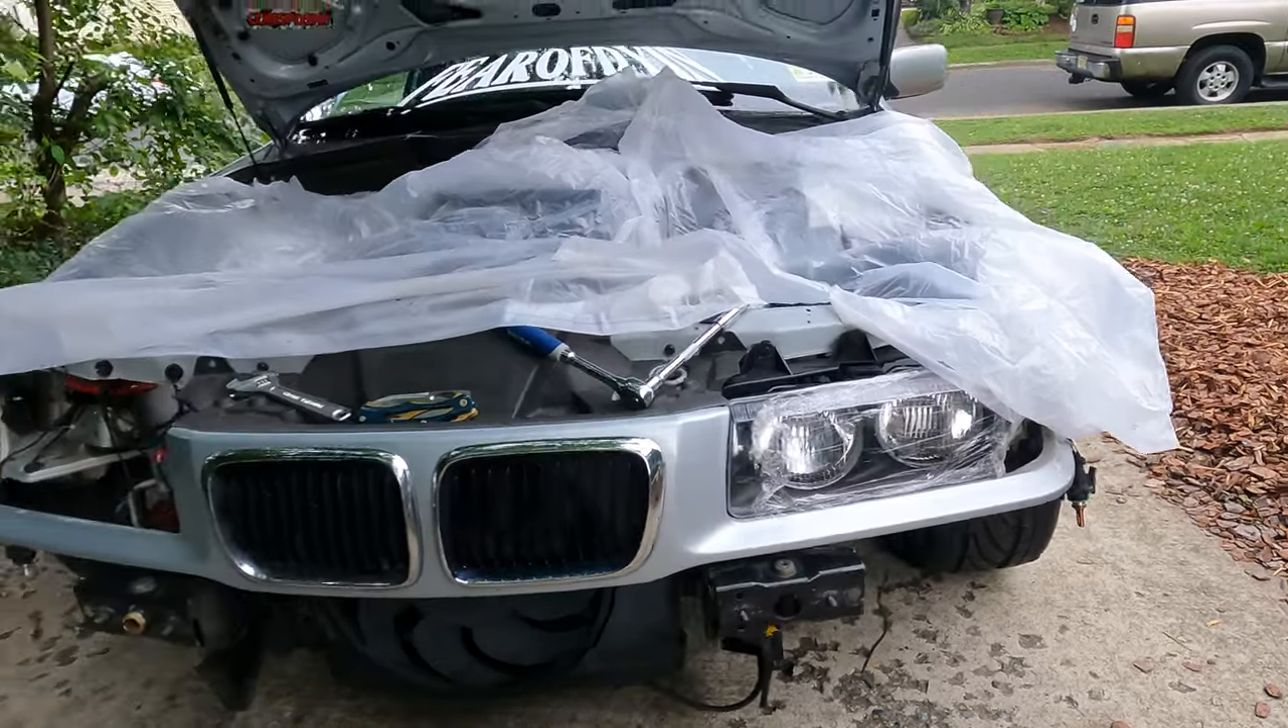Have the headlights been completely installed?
No.